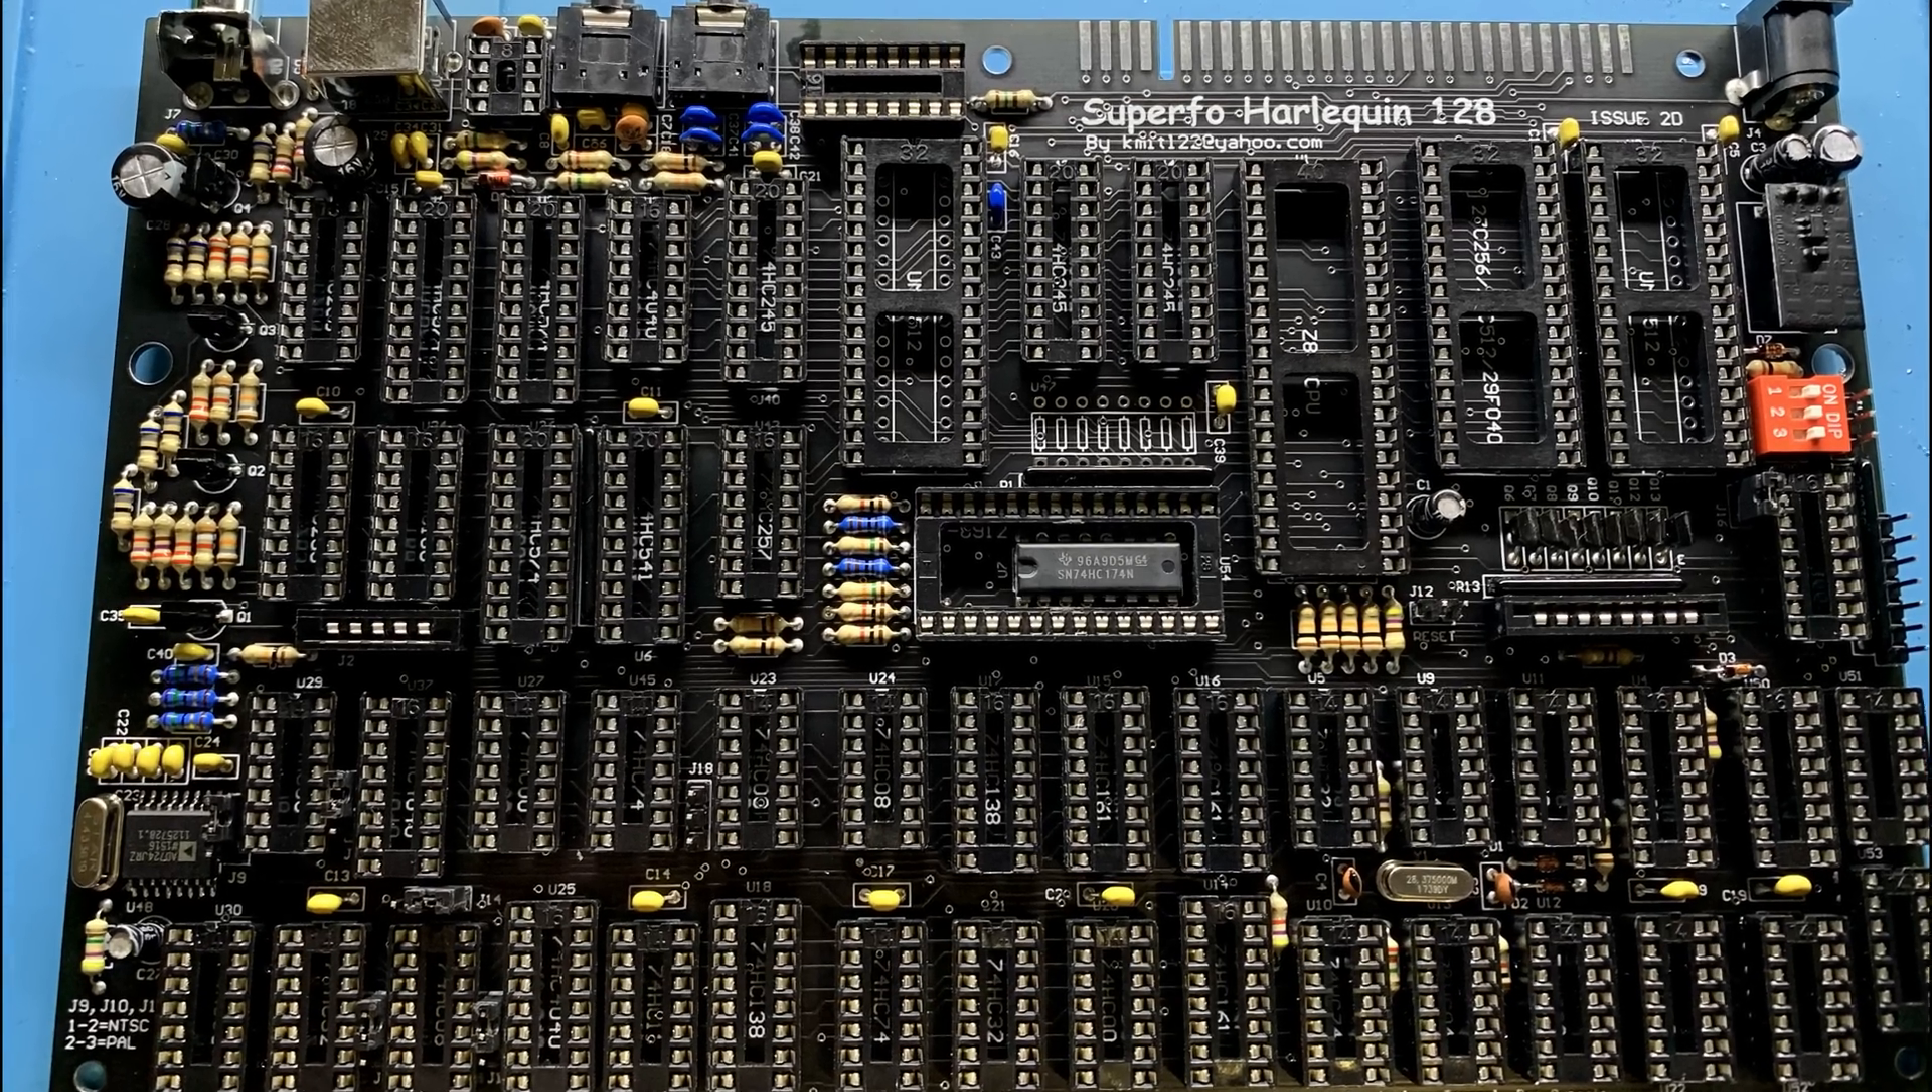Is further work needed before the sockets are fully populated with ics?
Yes.